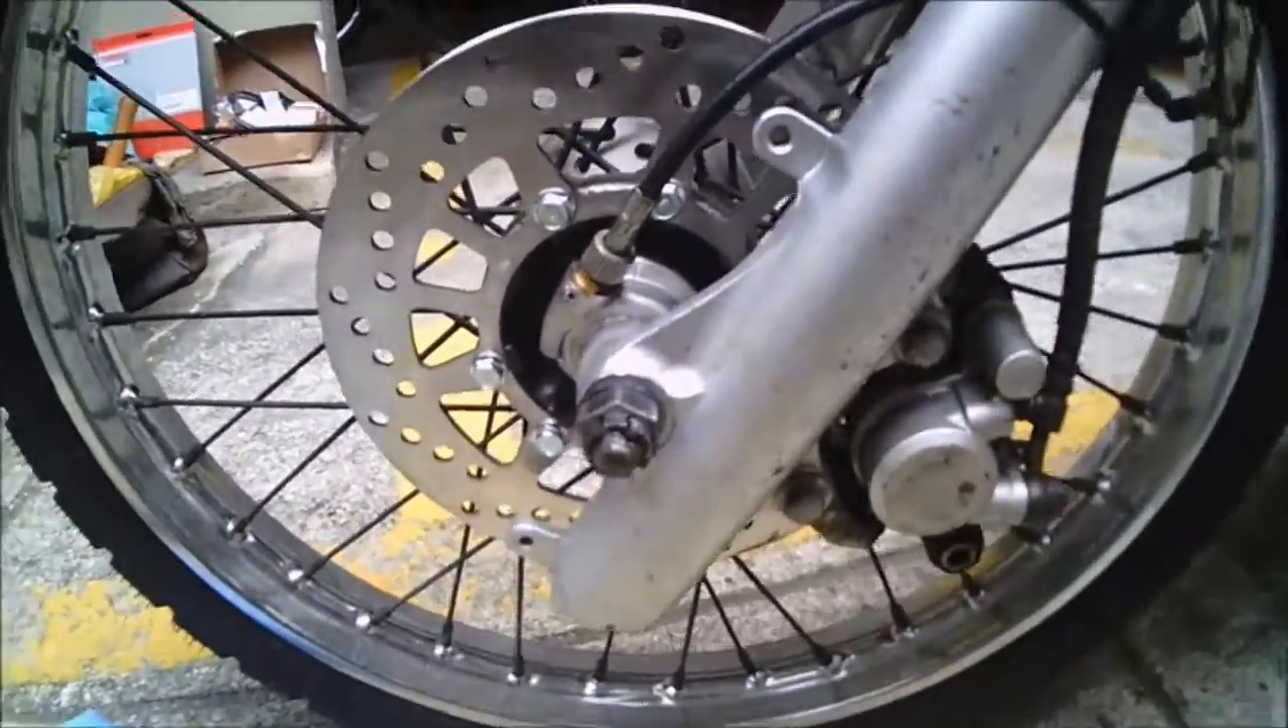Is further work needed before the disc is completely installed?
No.